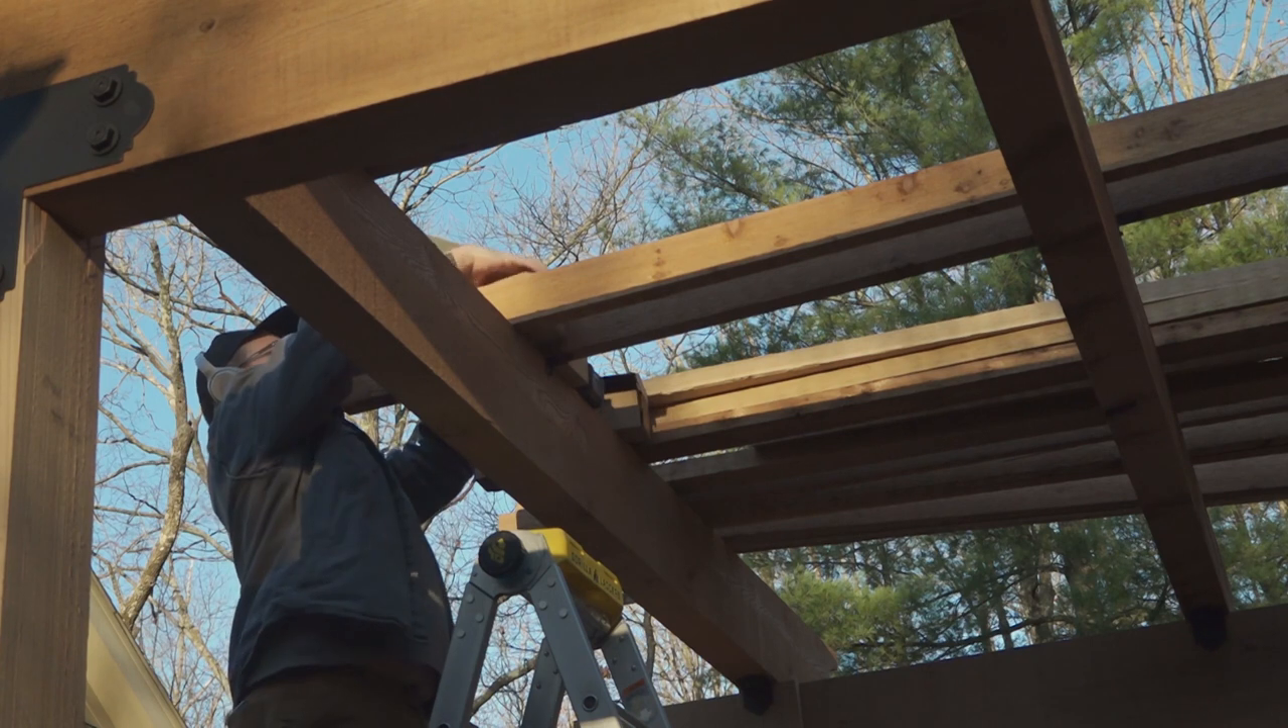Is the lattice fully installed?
No.